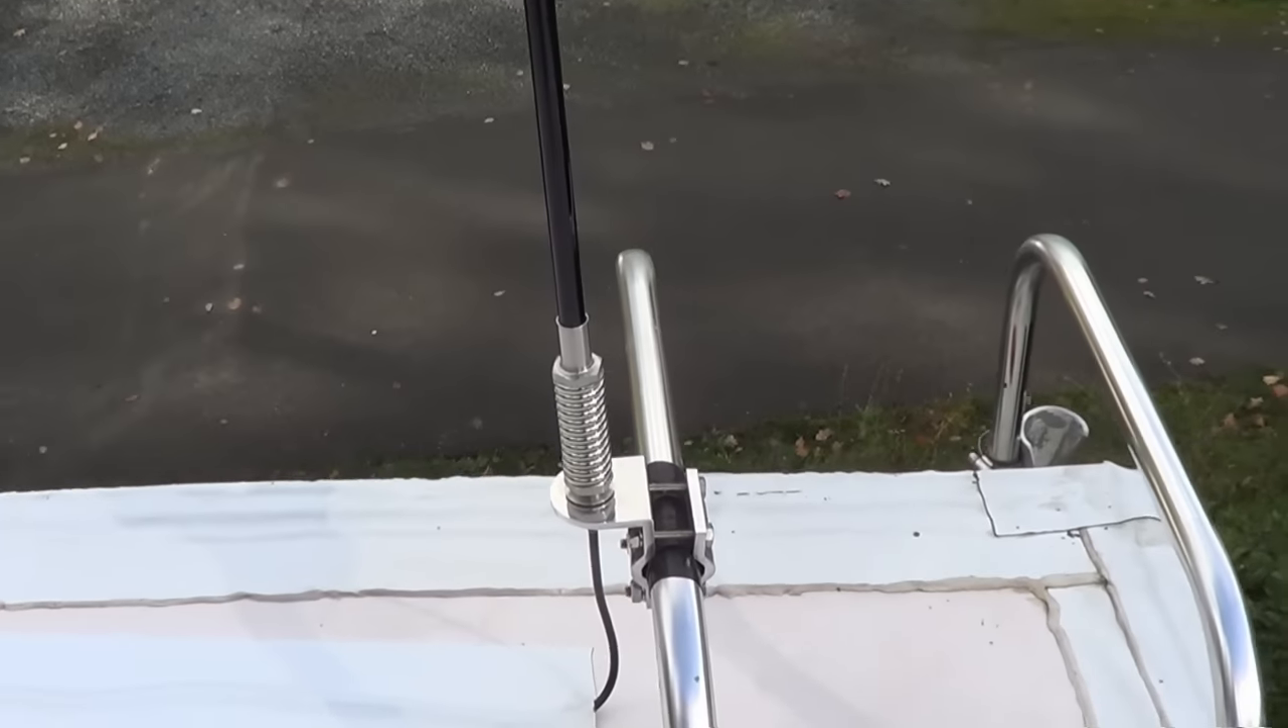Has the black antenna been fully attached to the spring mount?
Yes.